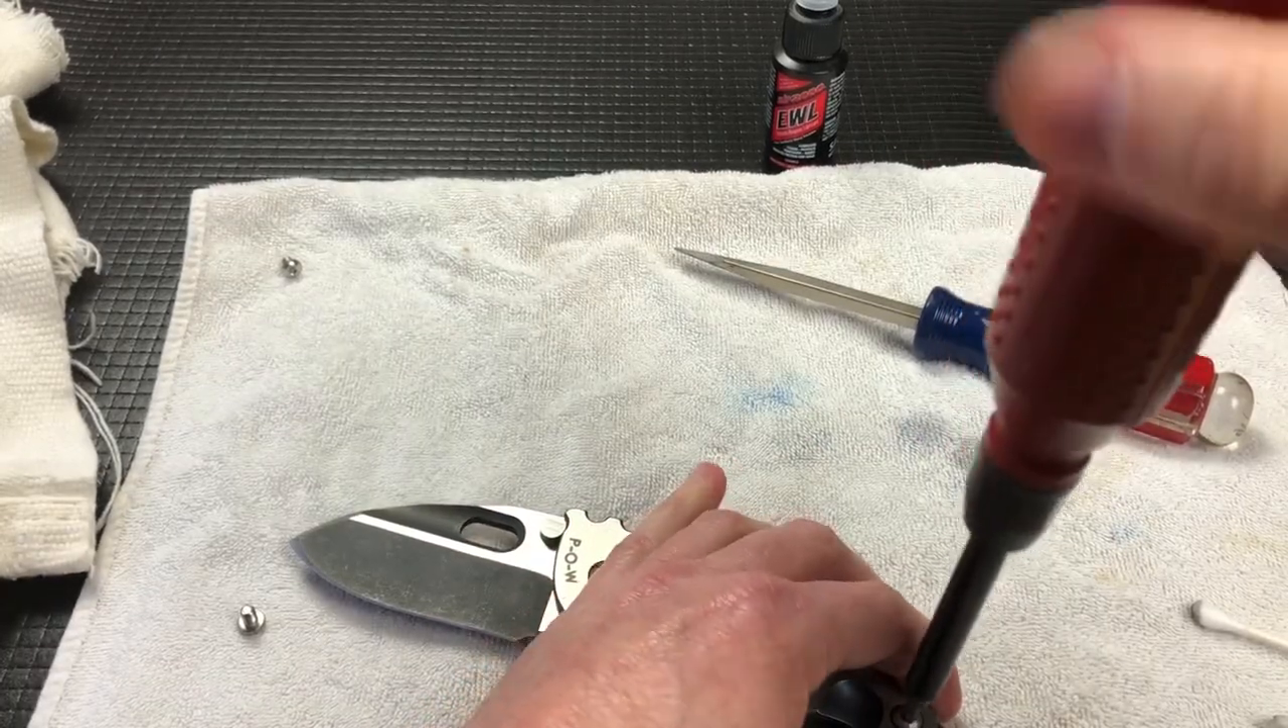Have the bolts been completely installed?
No.